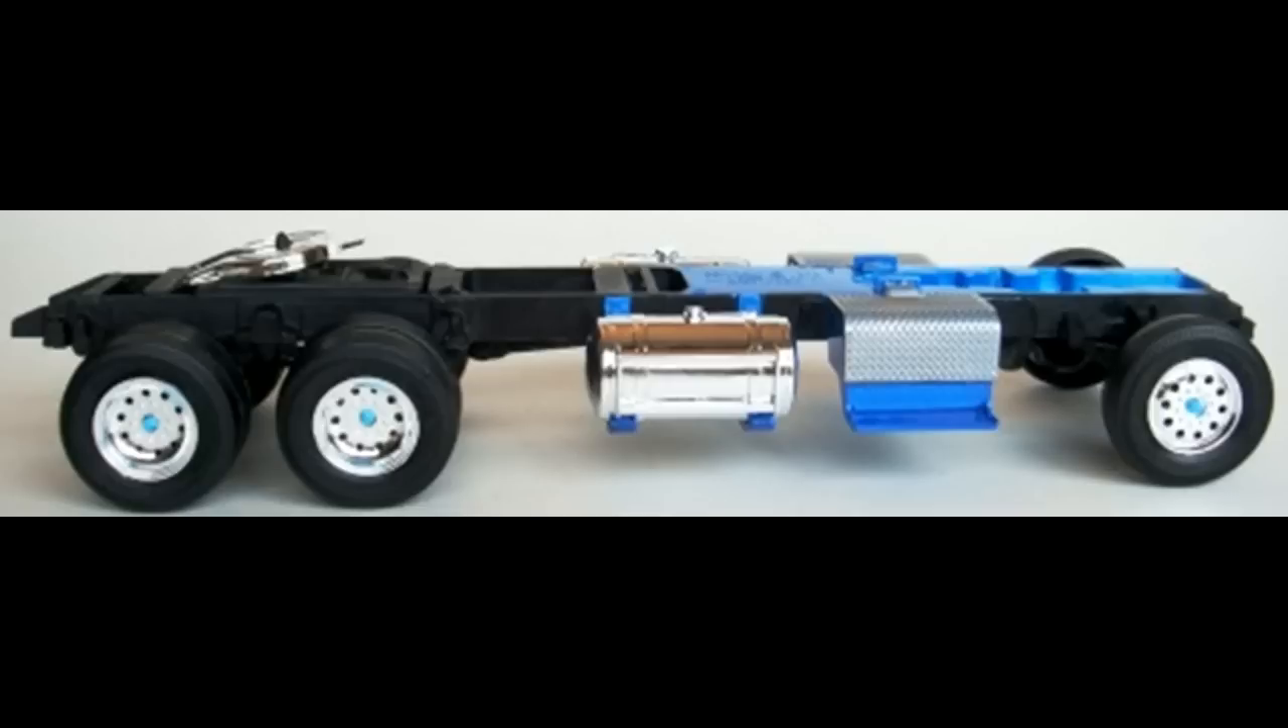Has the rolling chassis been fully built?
Yes.